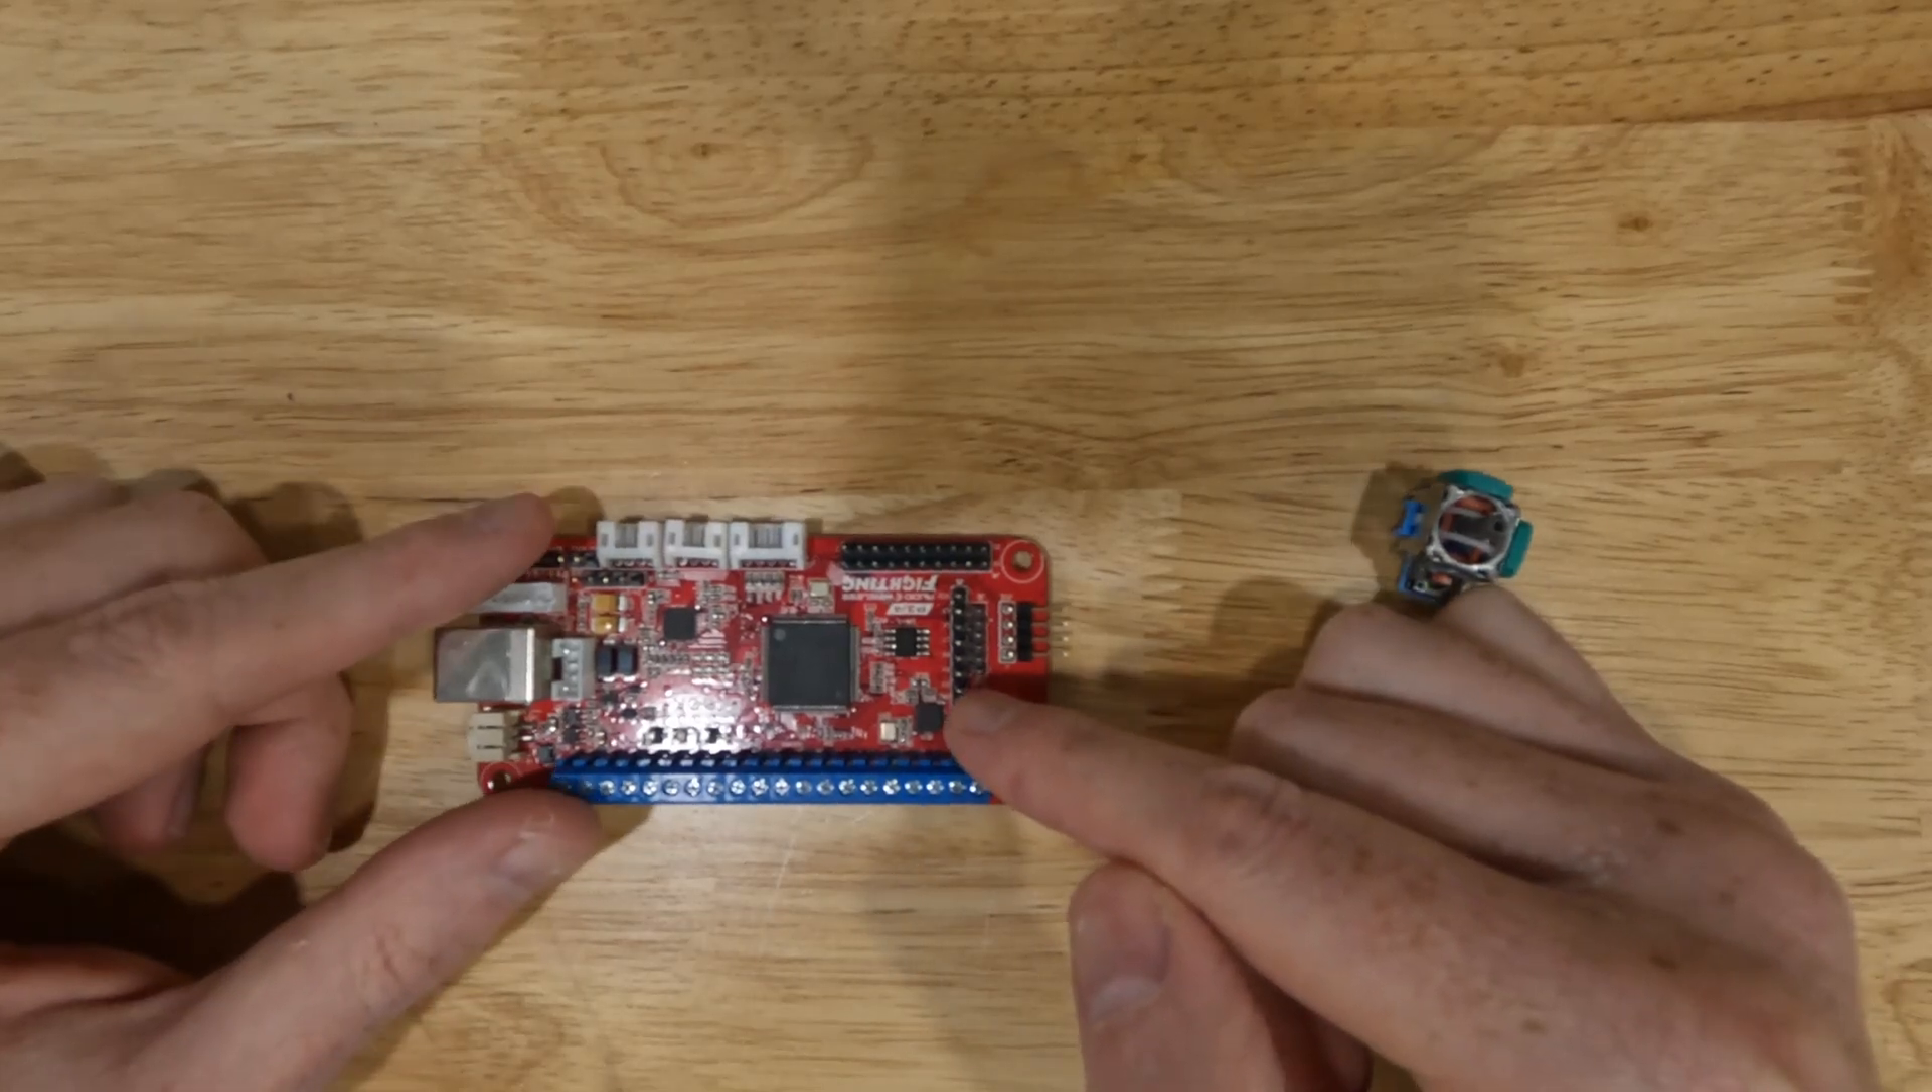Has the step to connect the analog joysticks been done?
No.